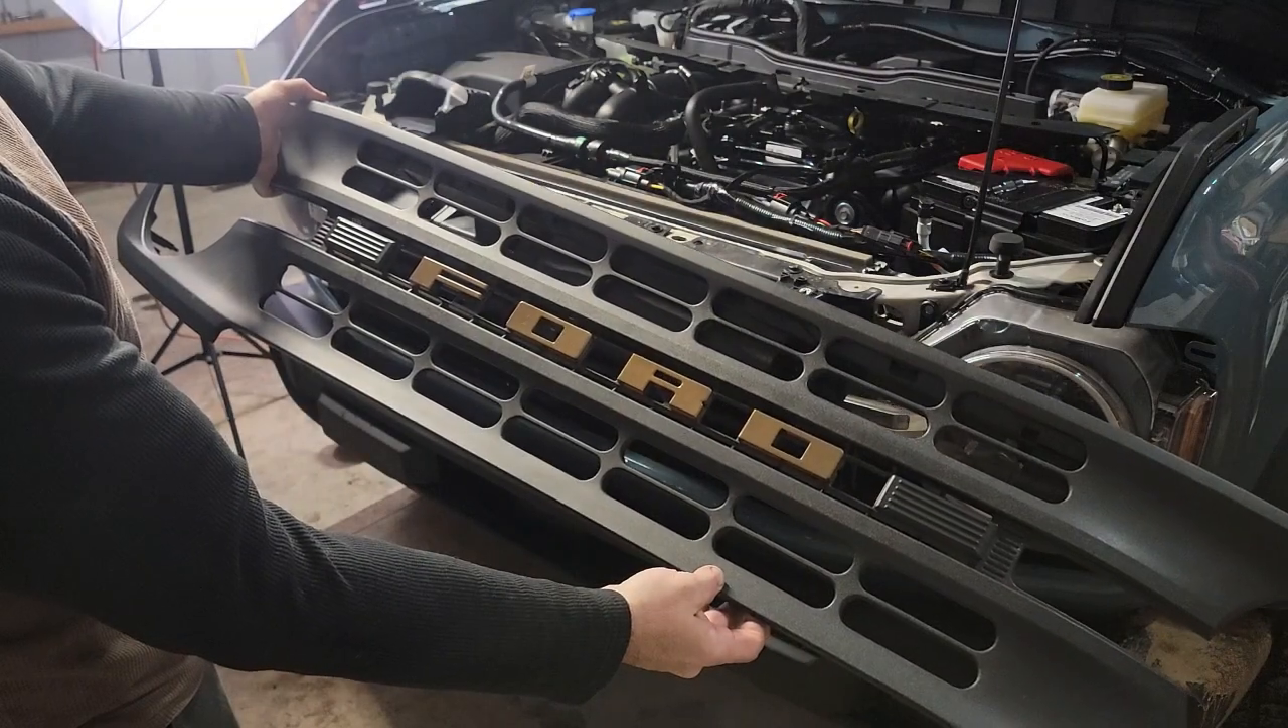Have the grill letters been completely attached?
Yes.